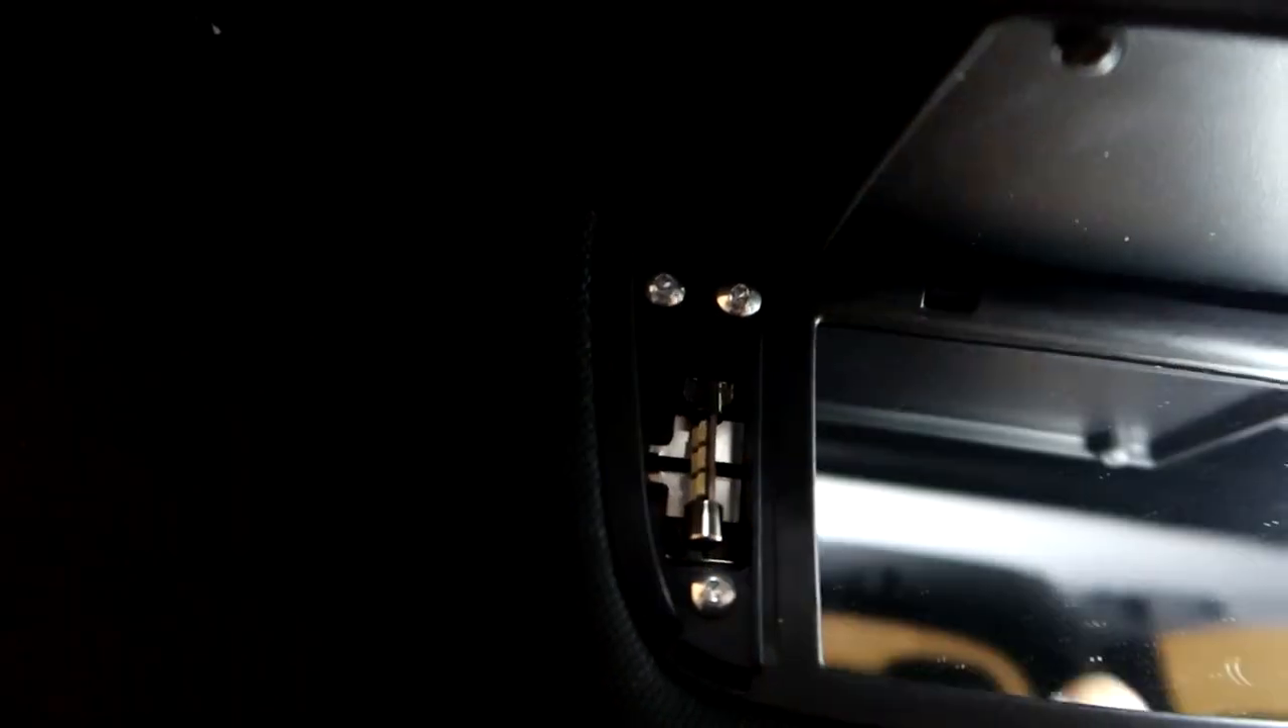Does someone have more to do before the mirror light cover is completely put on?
Yes.